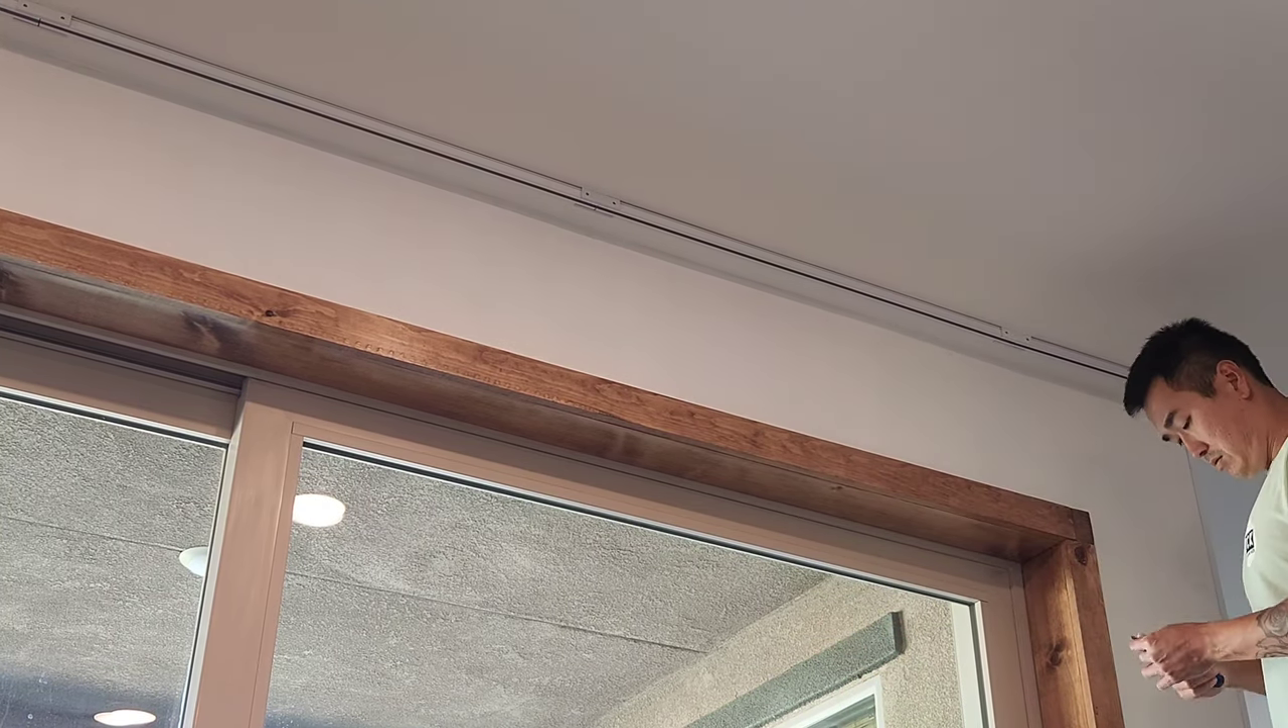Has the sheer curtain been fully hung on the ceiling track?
No.